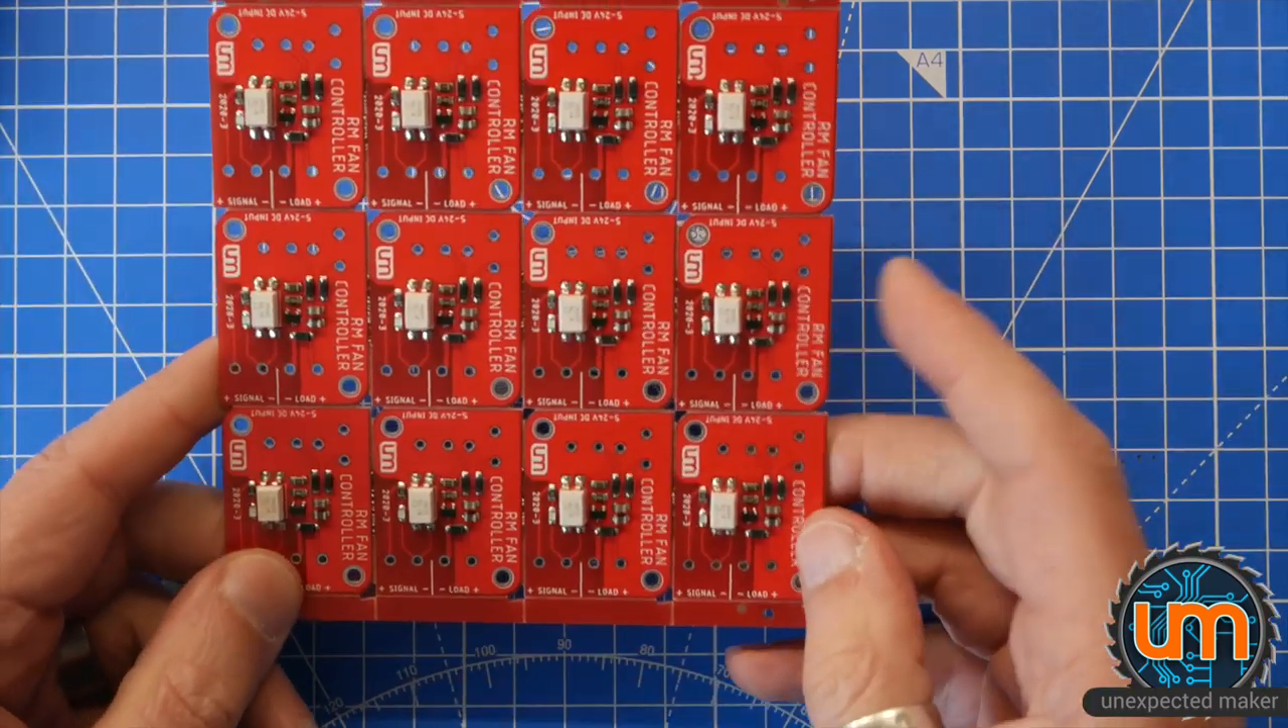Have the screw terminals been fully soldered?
No.